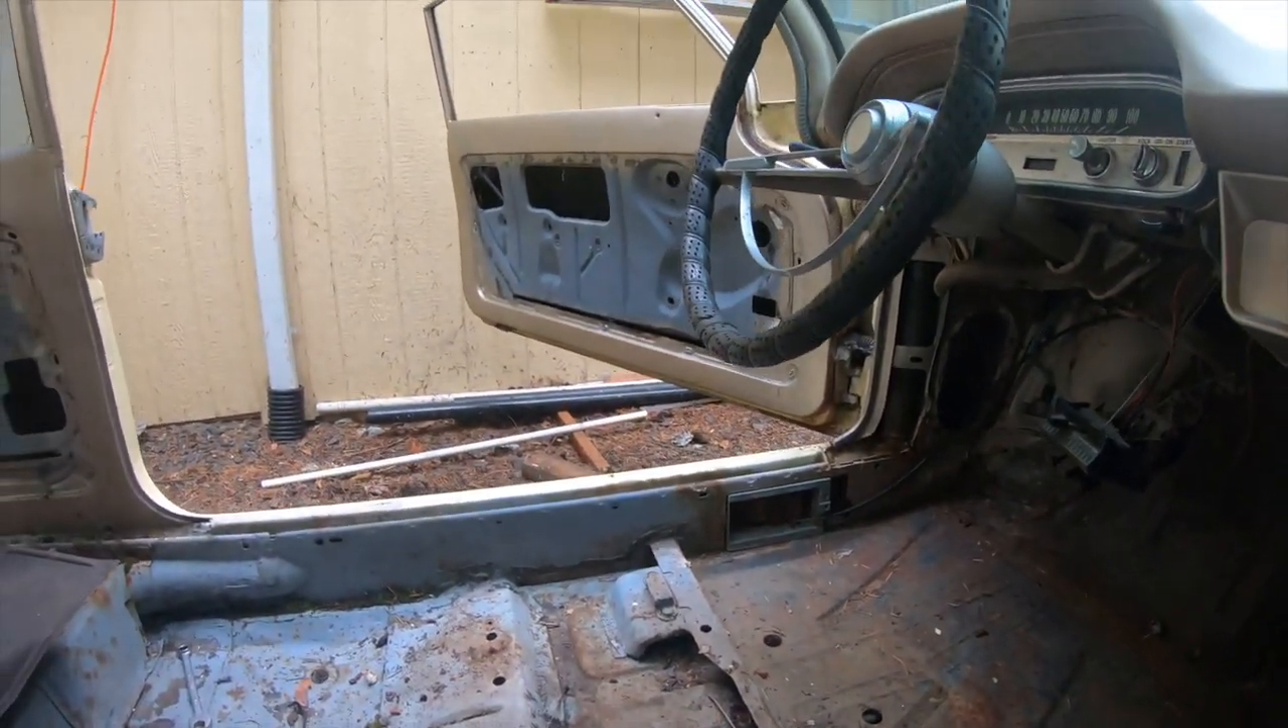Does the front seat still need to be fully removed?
No.